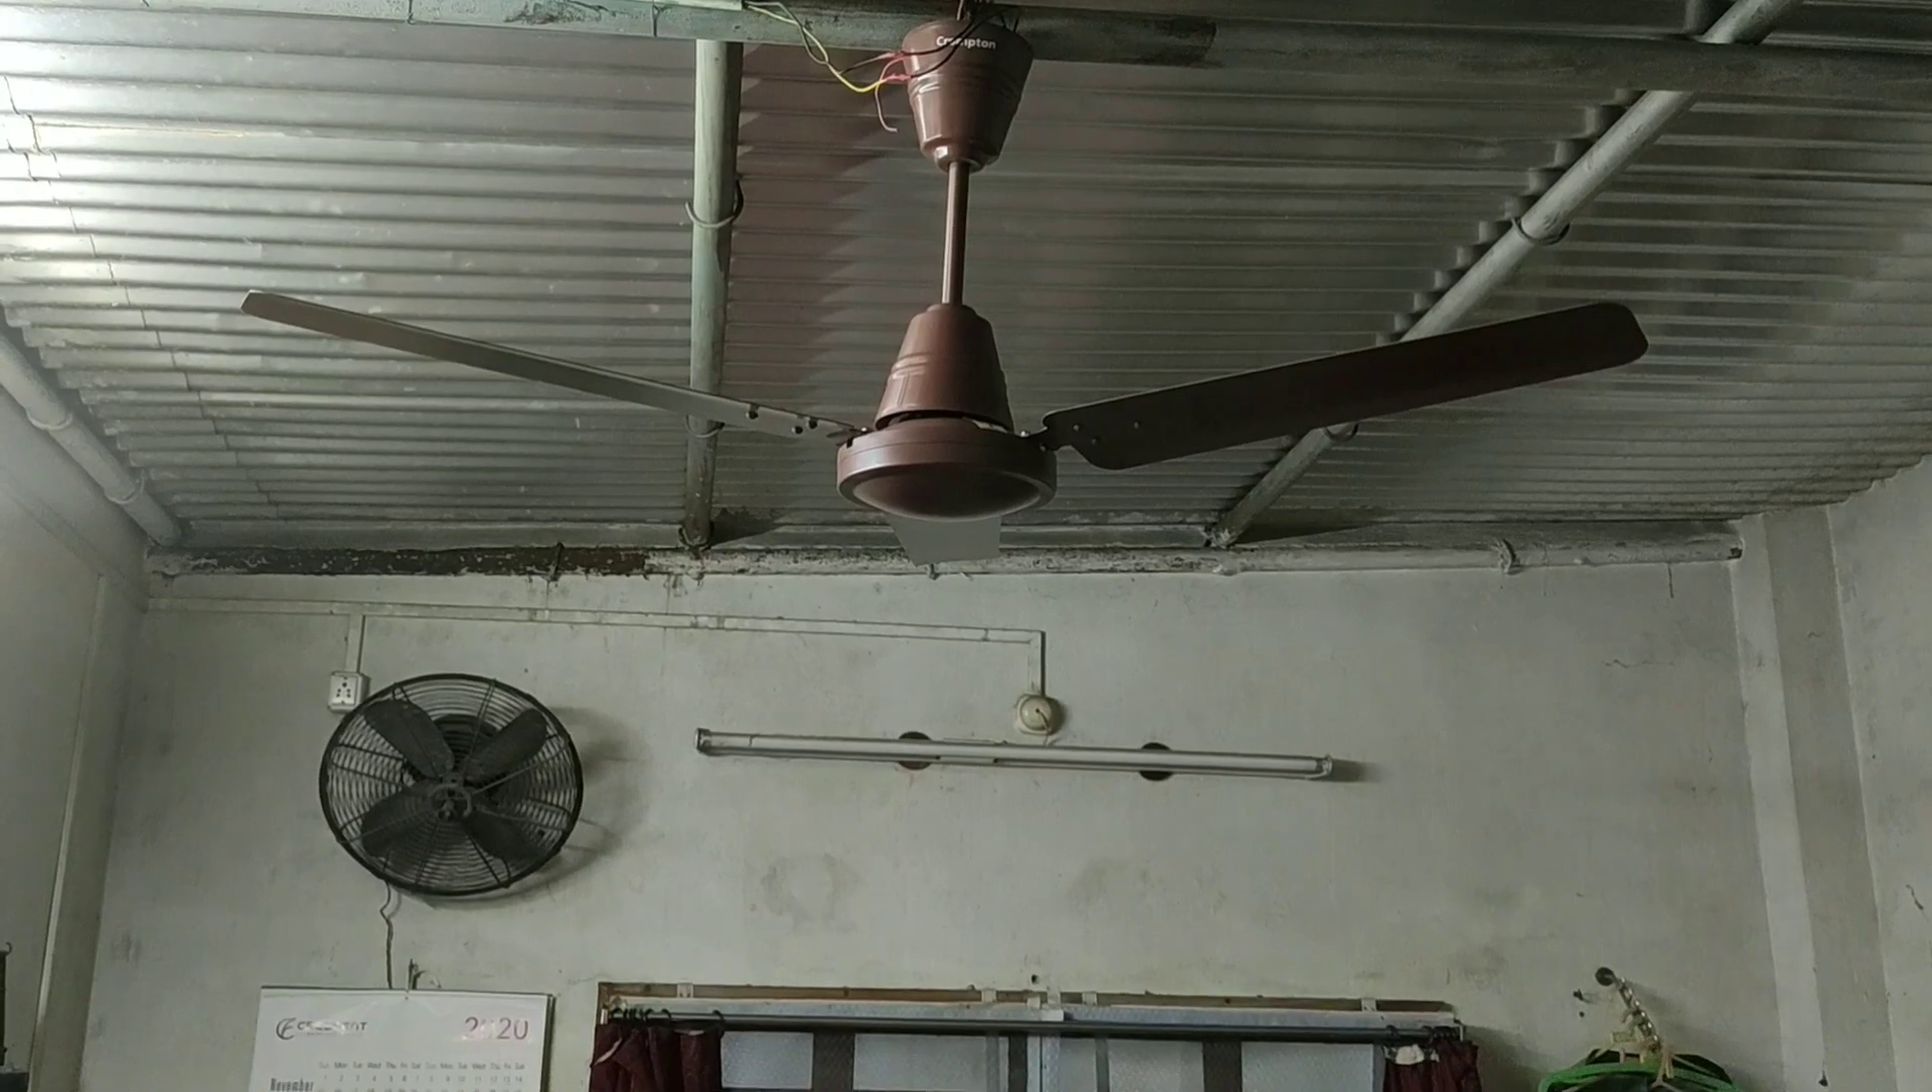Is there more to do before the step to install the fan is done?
No.